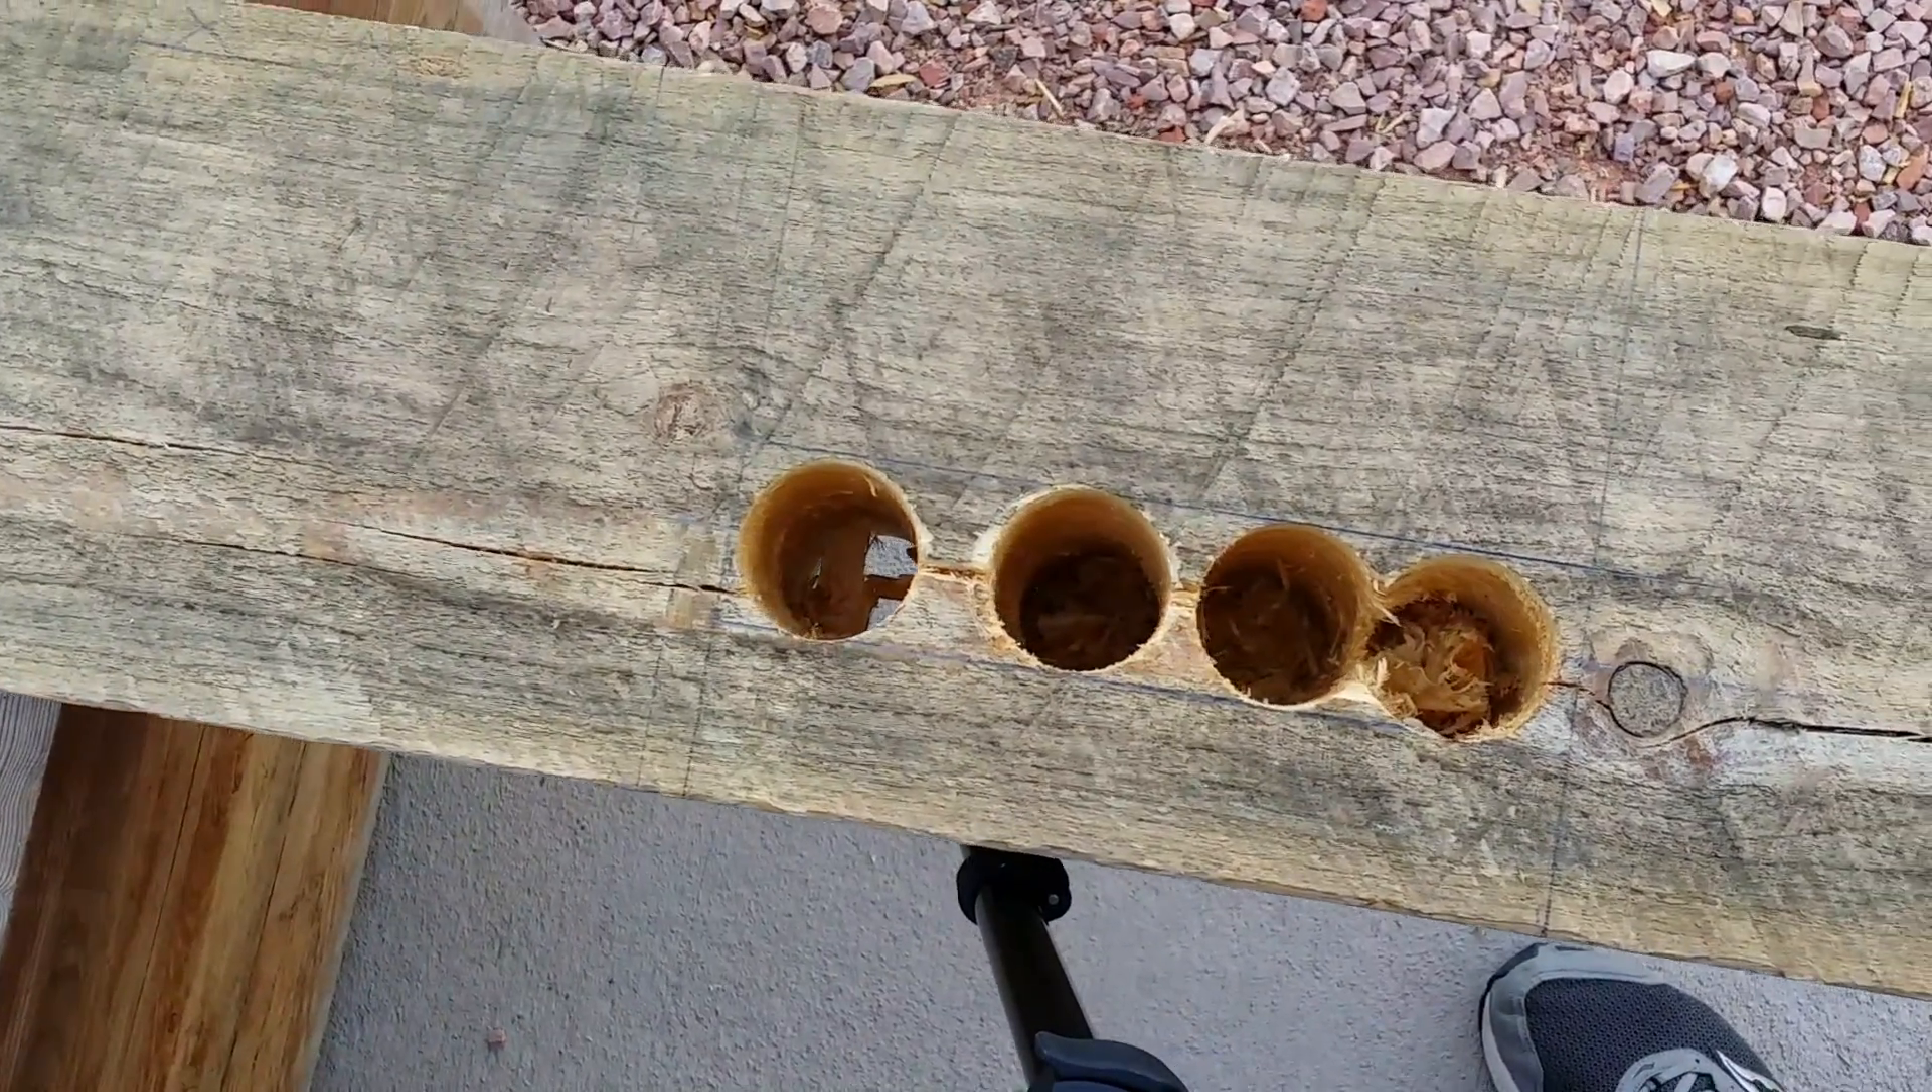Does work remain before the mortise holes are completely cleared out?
Yes.